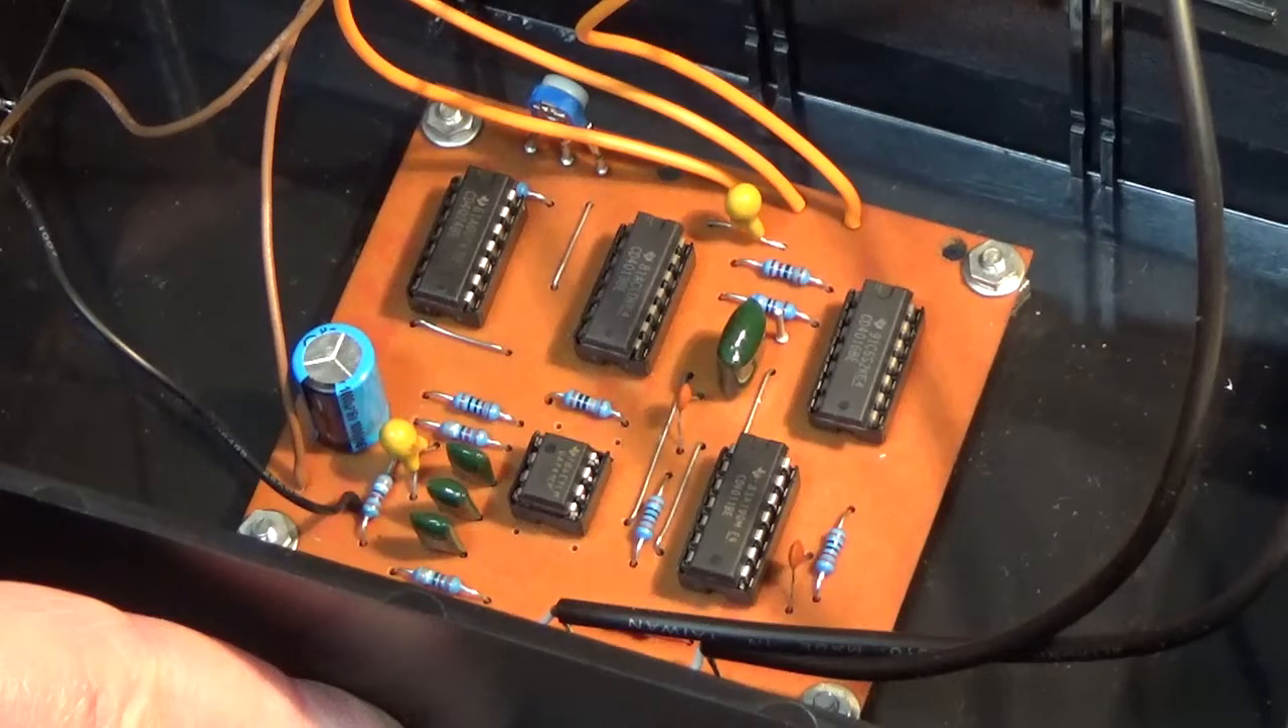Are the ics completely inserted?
Yes.